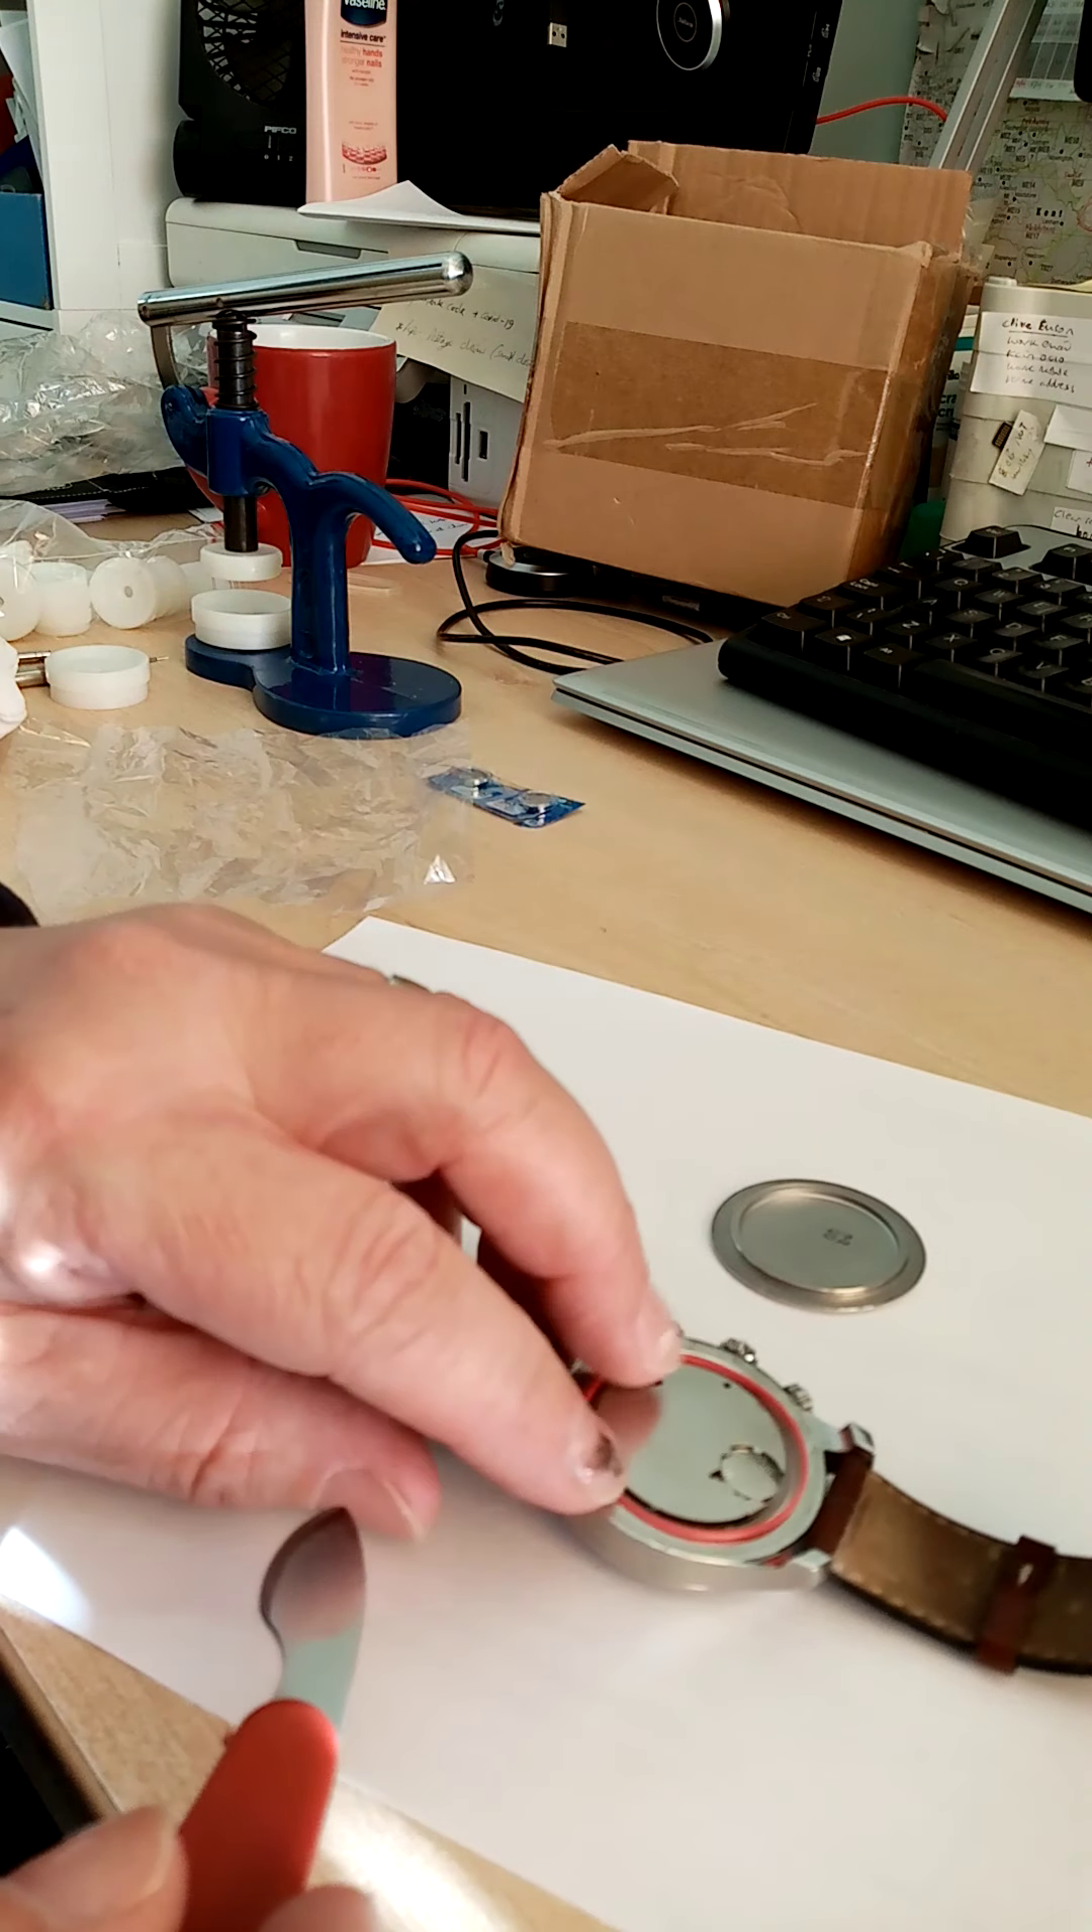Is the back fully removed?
Yes.